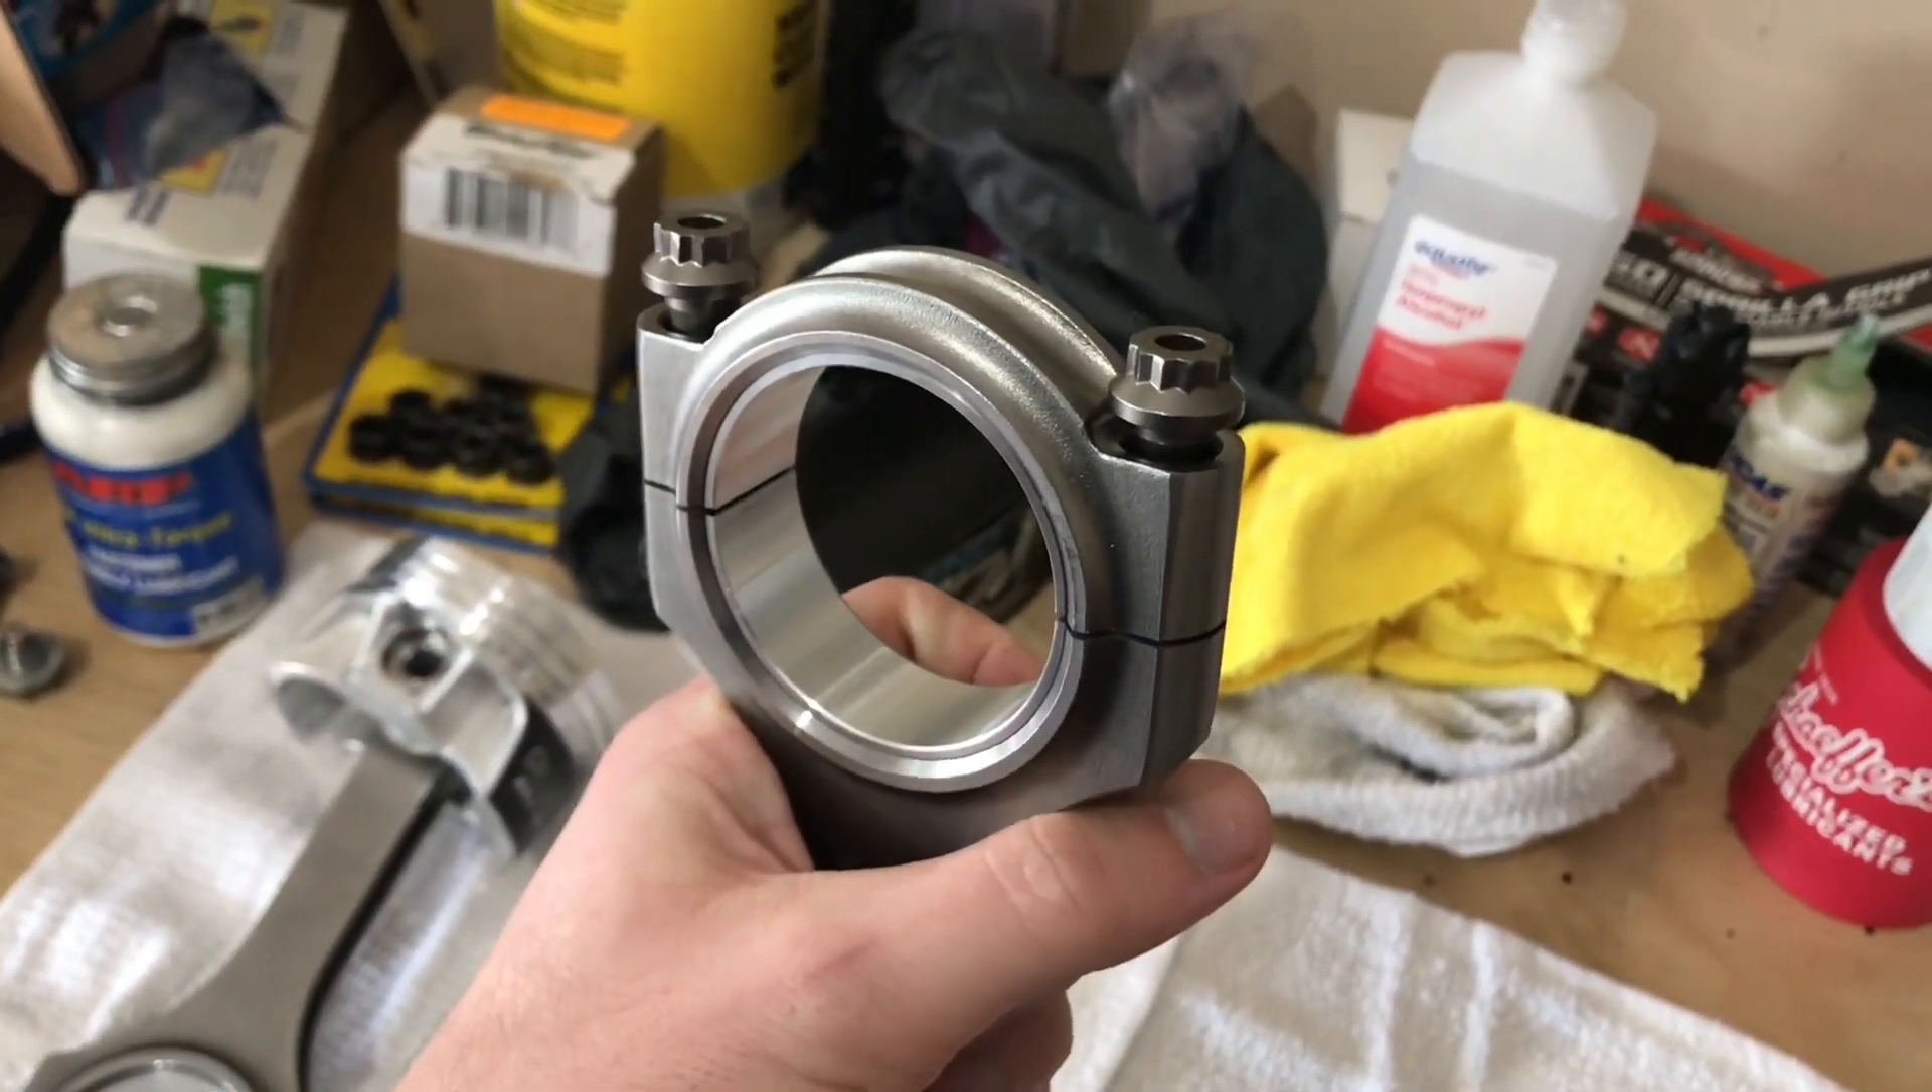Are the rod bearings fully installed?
Yes.